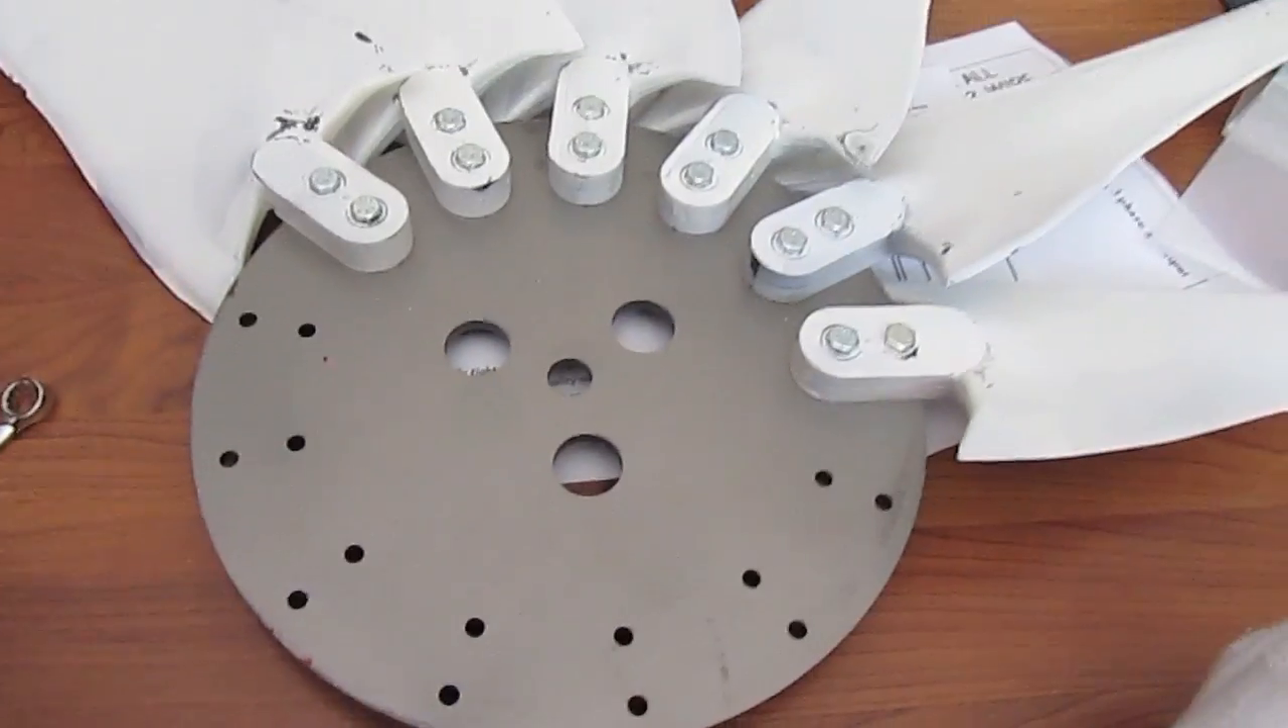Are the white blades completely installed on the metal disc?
No.